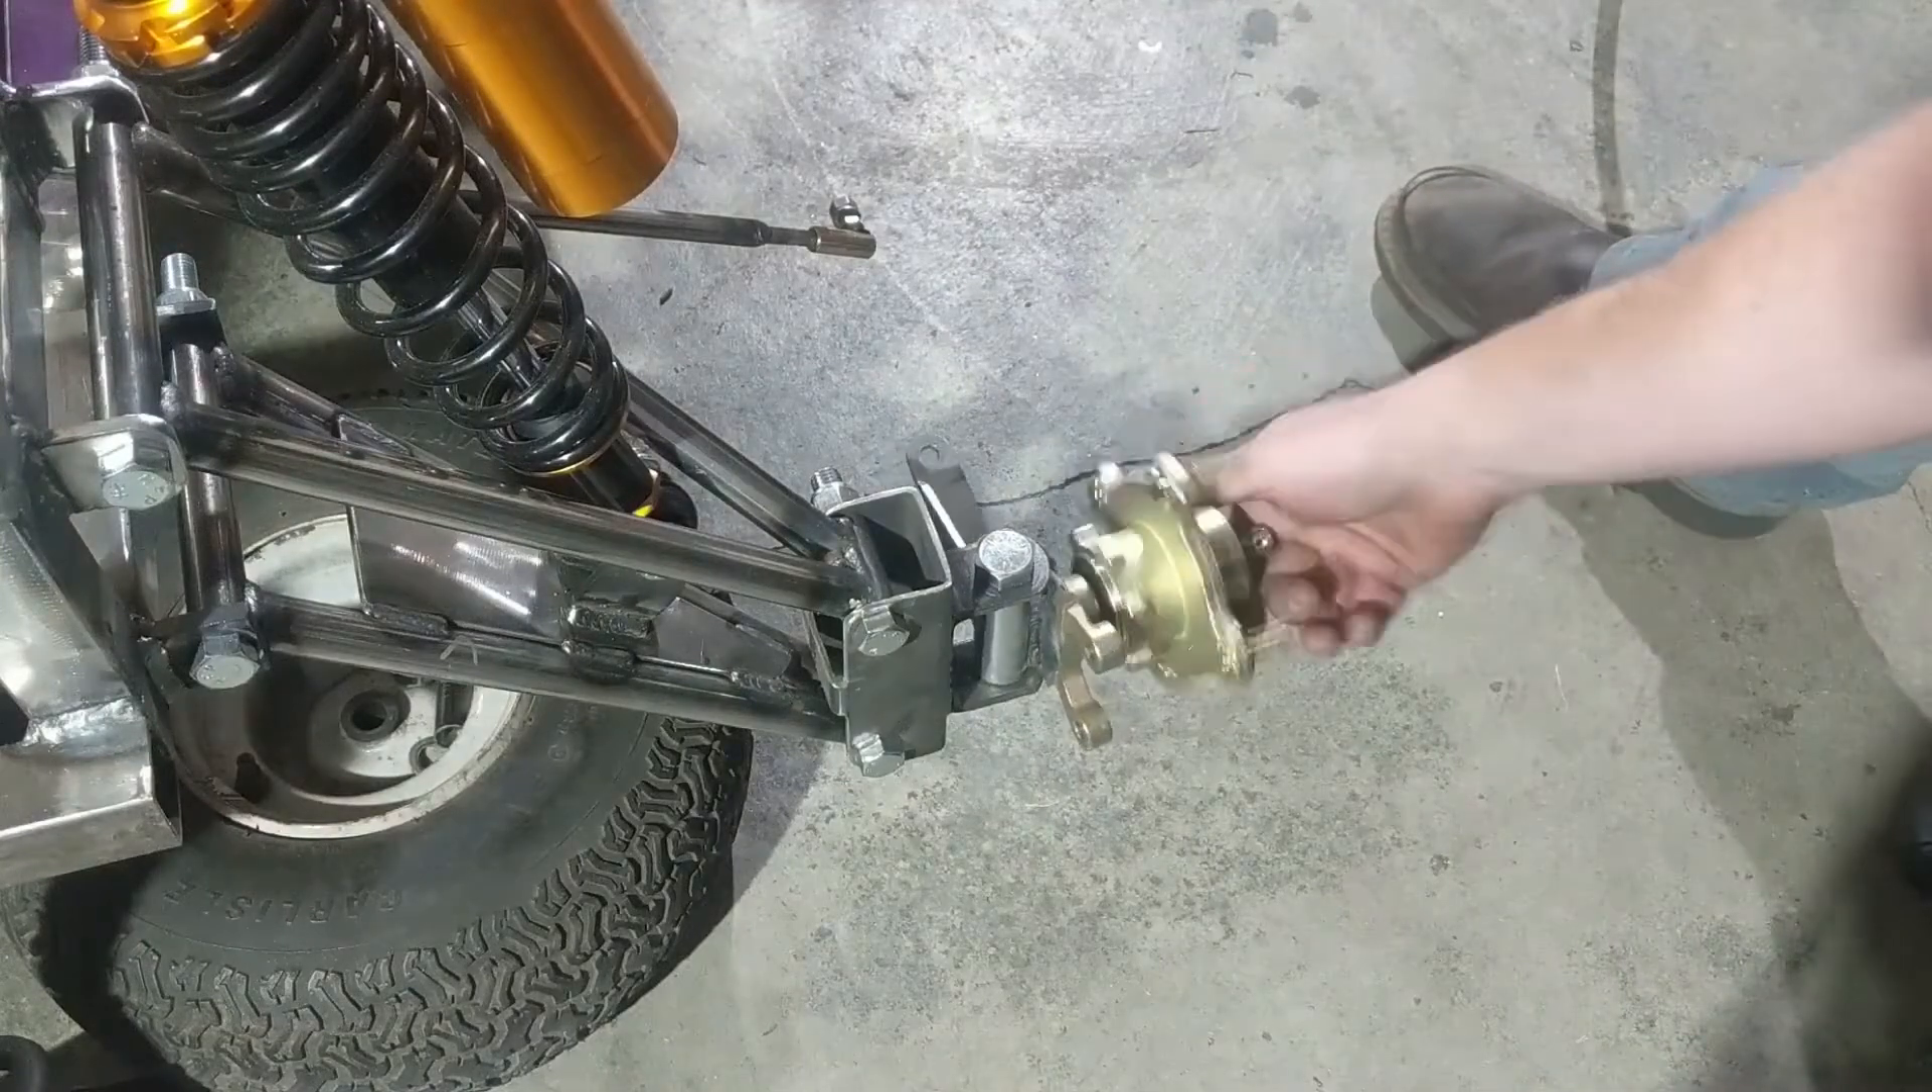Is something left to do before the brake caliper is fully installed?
Yes.